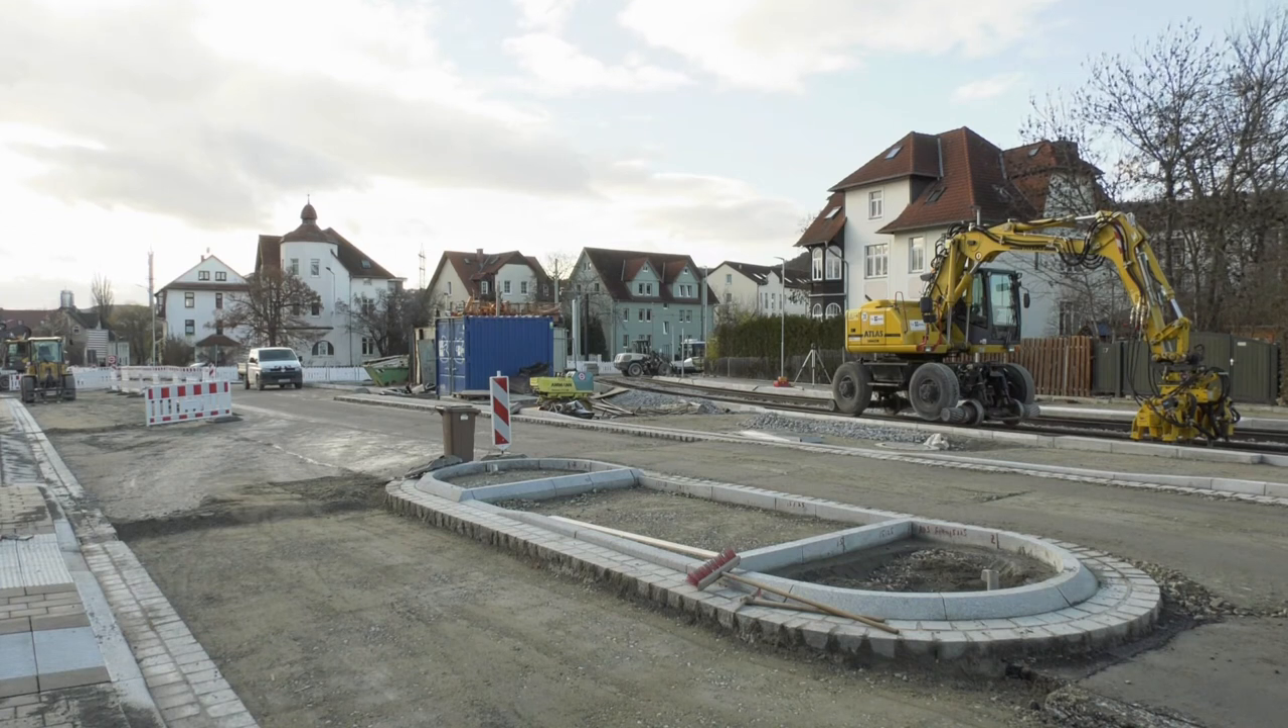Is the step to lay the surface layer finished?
No.